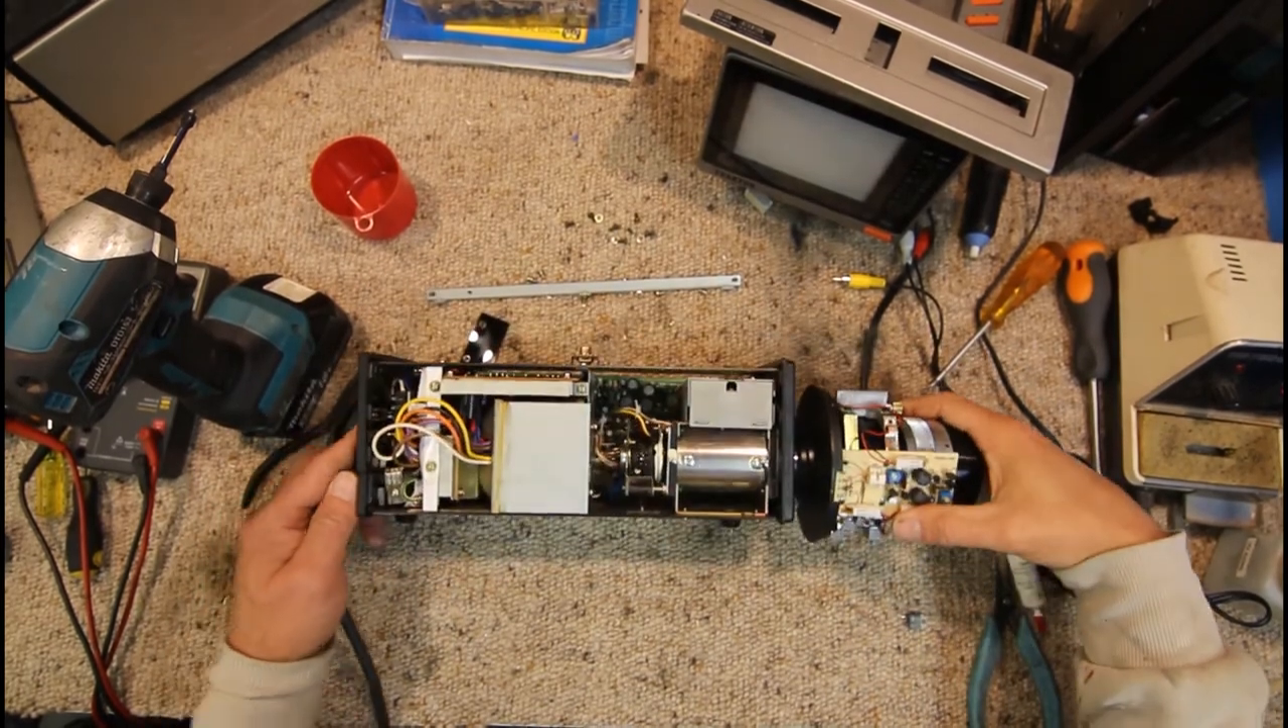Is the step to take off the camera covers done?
Yes.